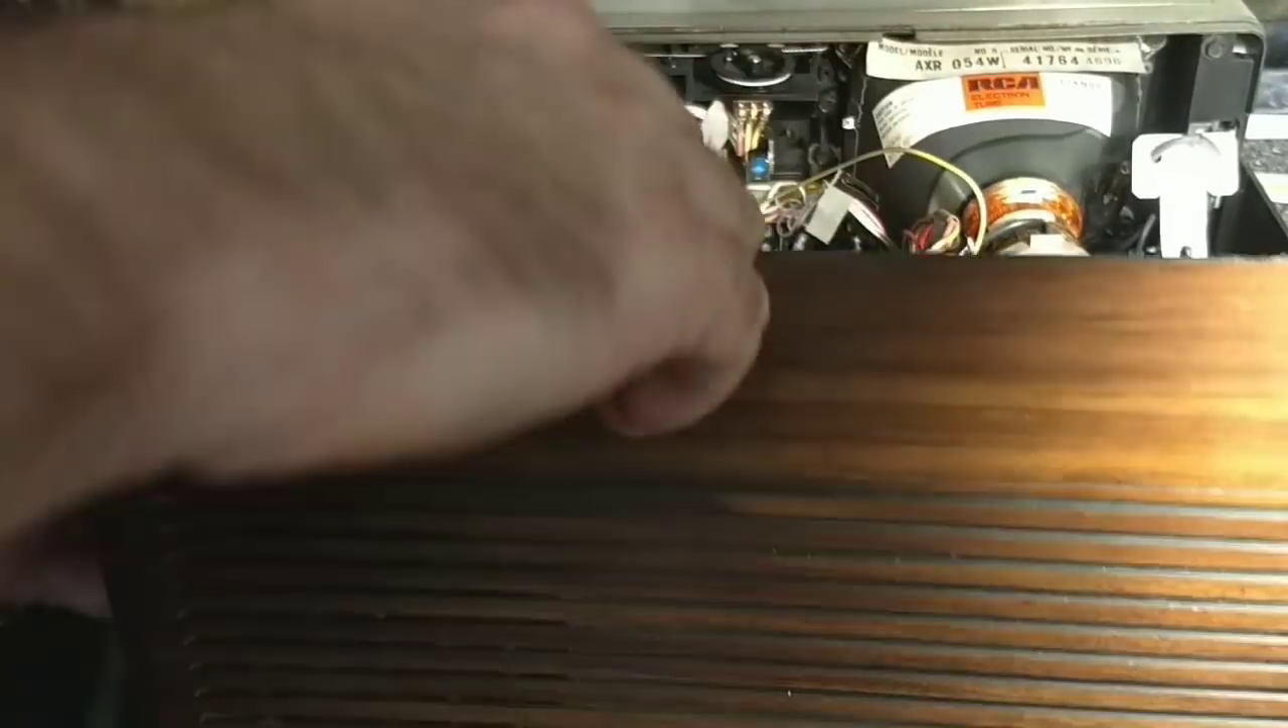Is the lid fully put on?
No.